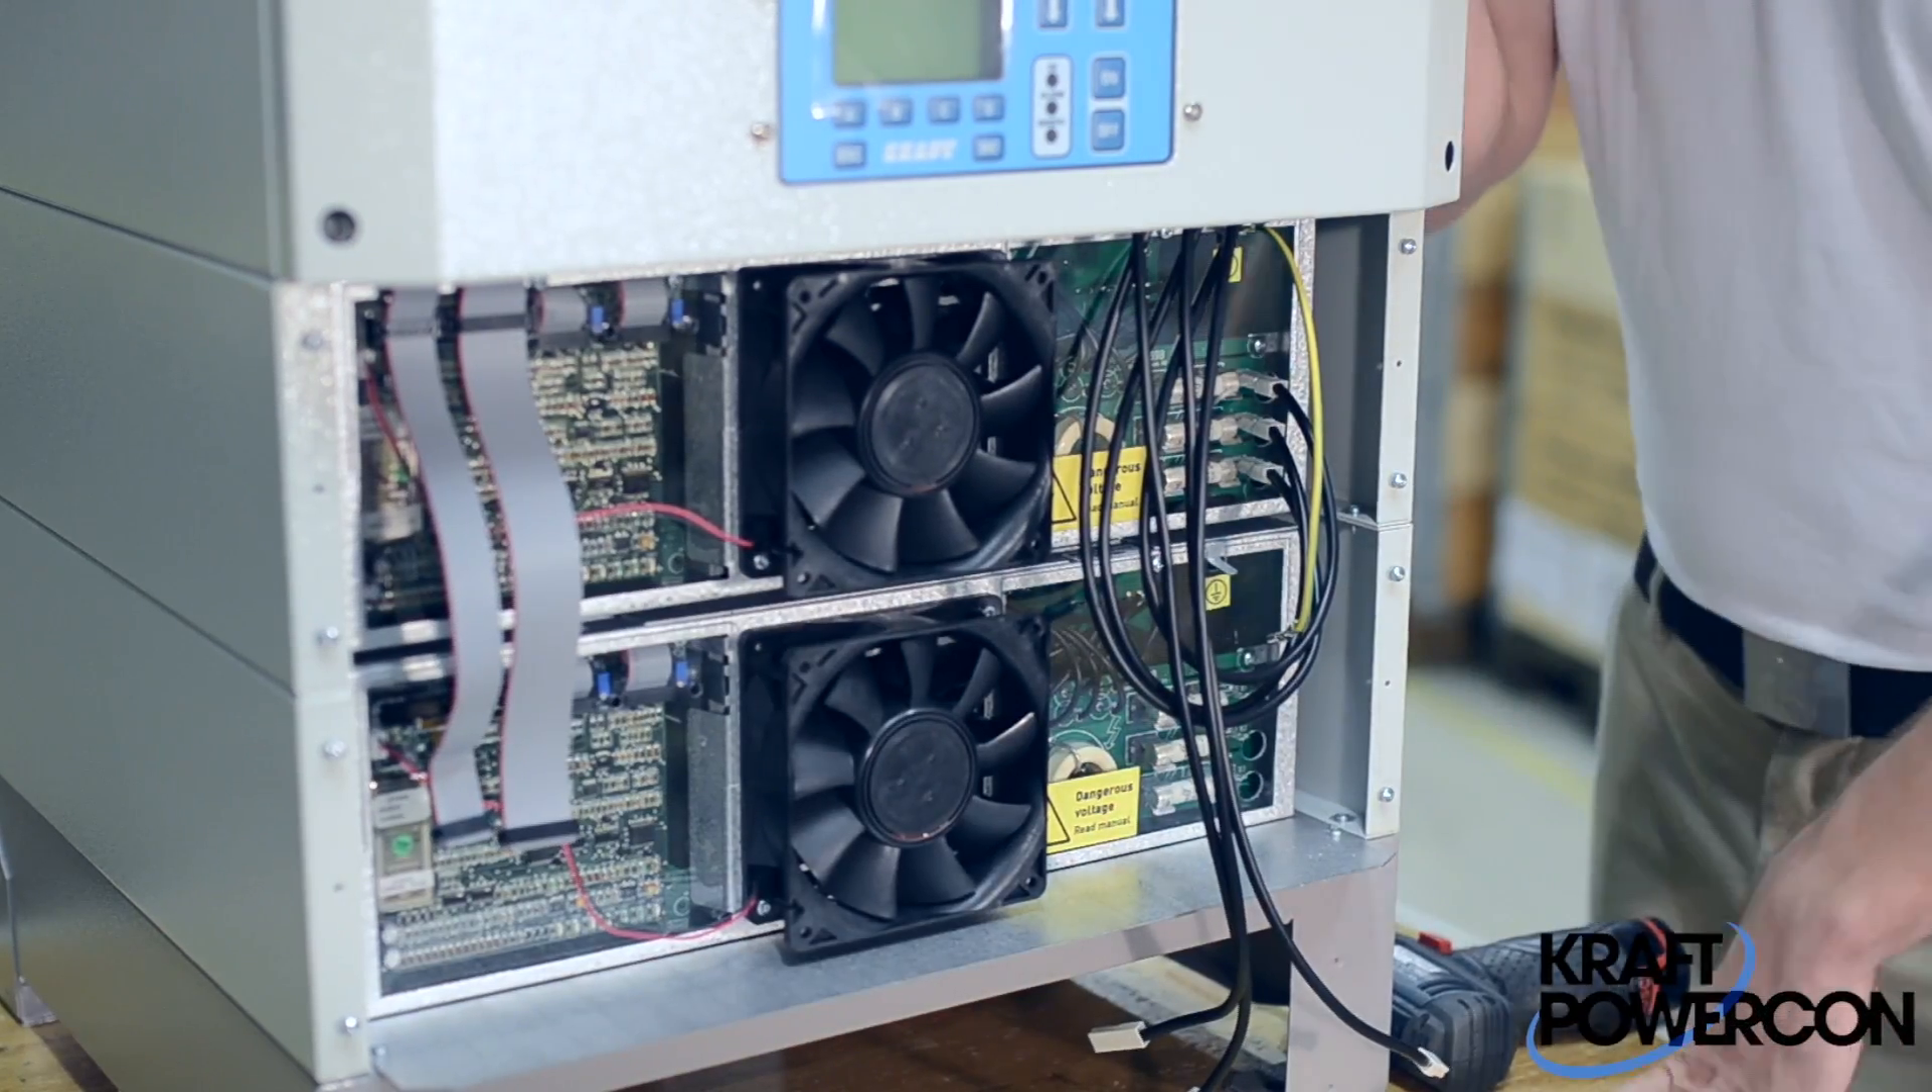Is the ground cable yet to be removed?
Yes.